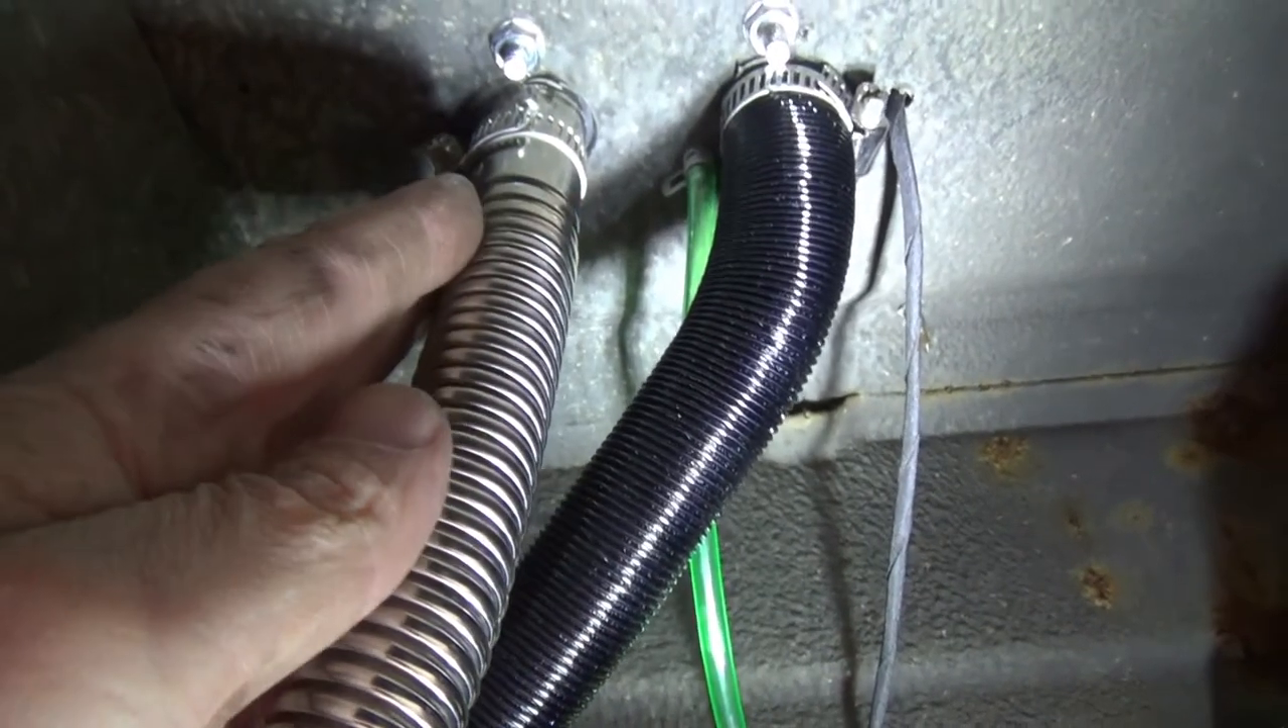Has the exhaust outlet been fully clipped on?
Yes.